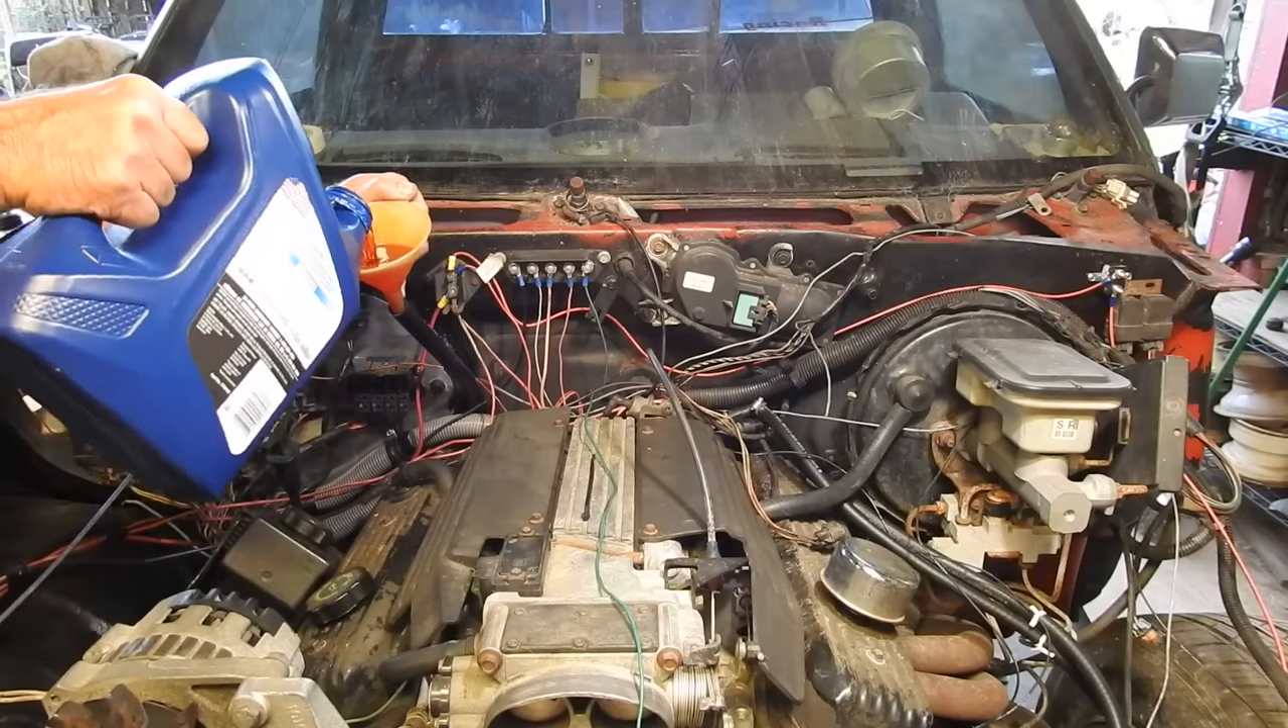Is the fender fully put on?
No.